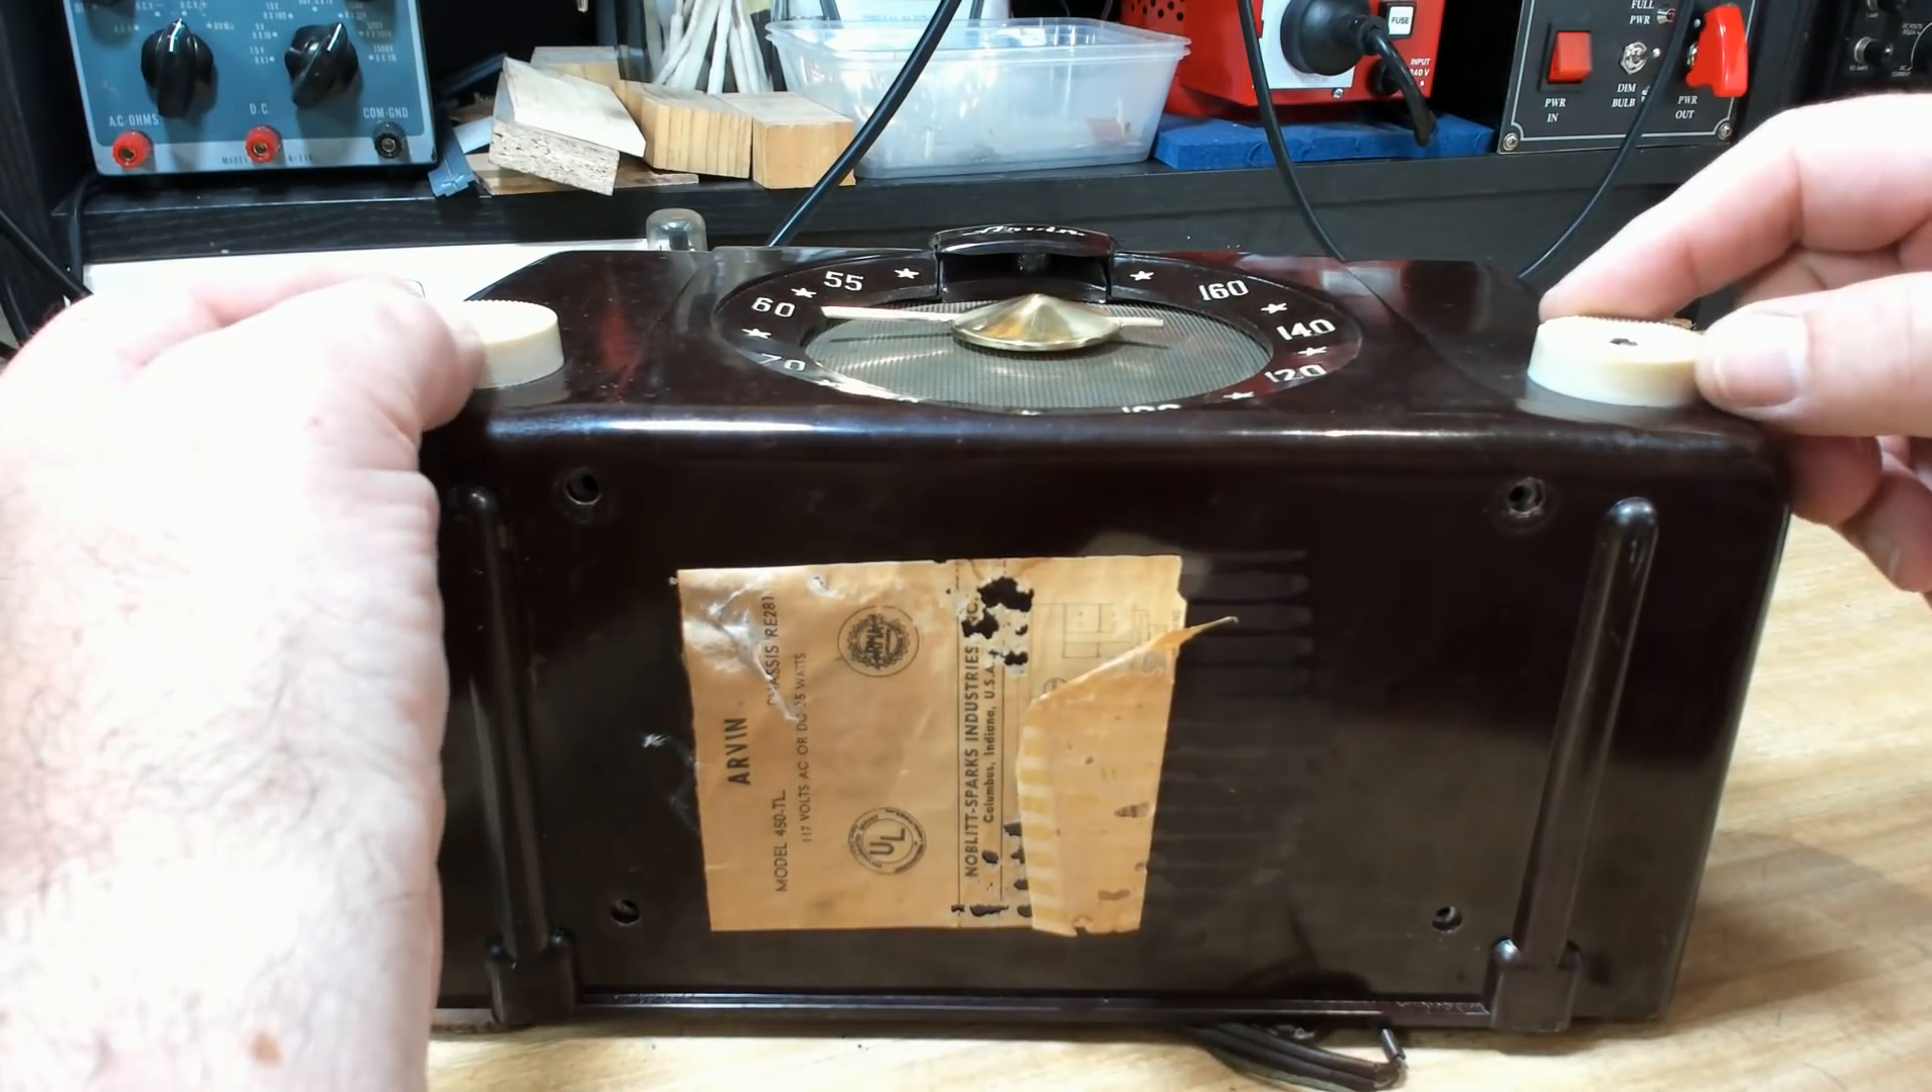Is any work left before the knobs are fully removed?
Yes.